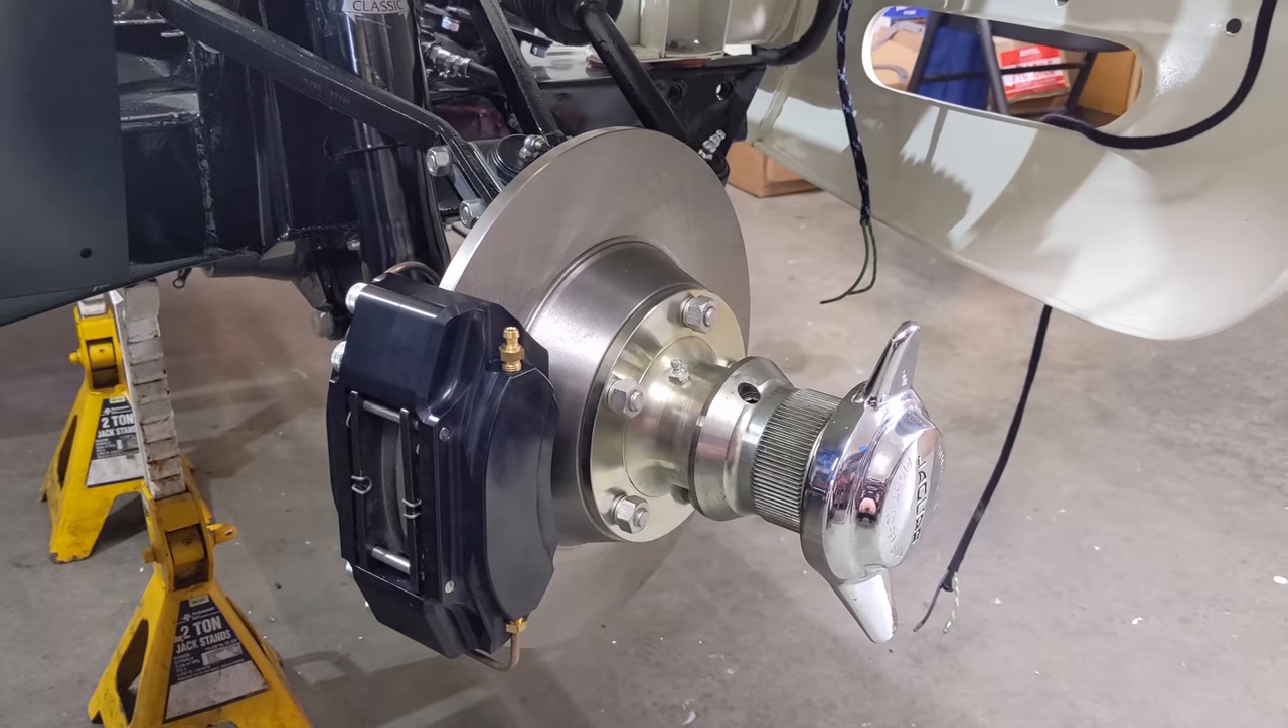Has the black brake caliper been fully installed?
Yes.